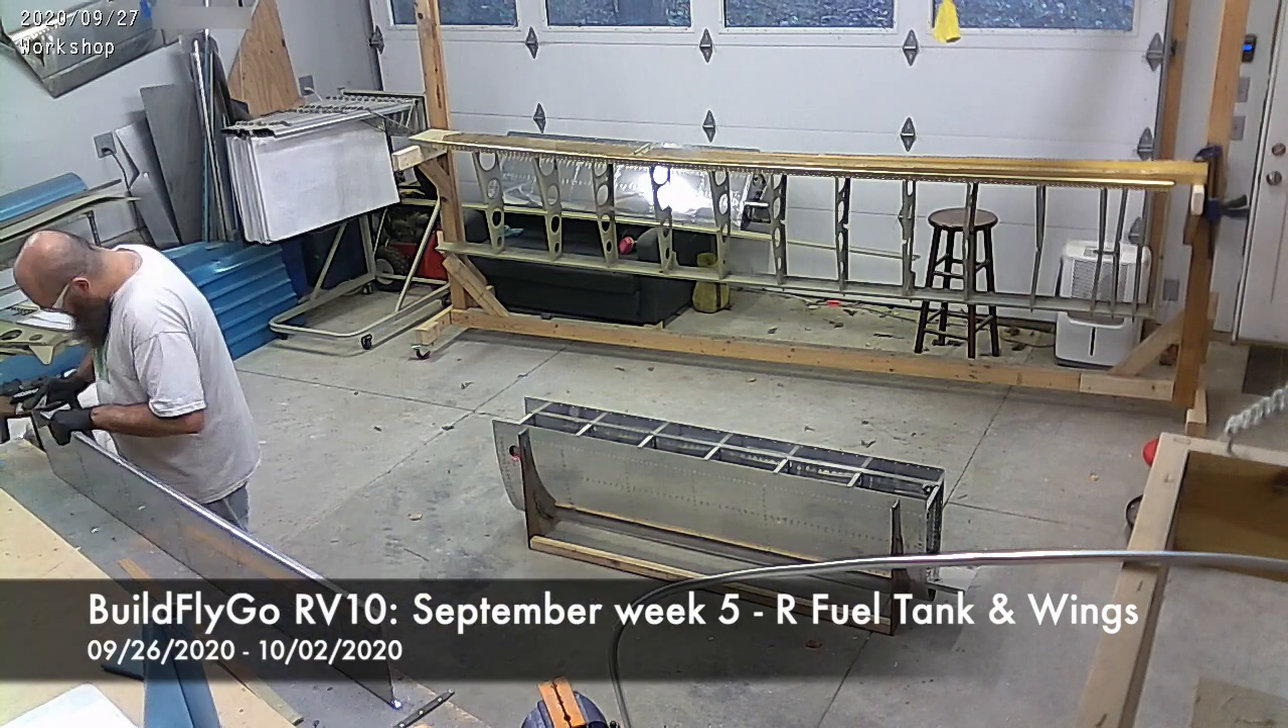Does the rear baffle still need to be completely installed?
Yes.